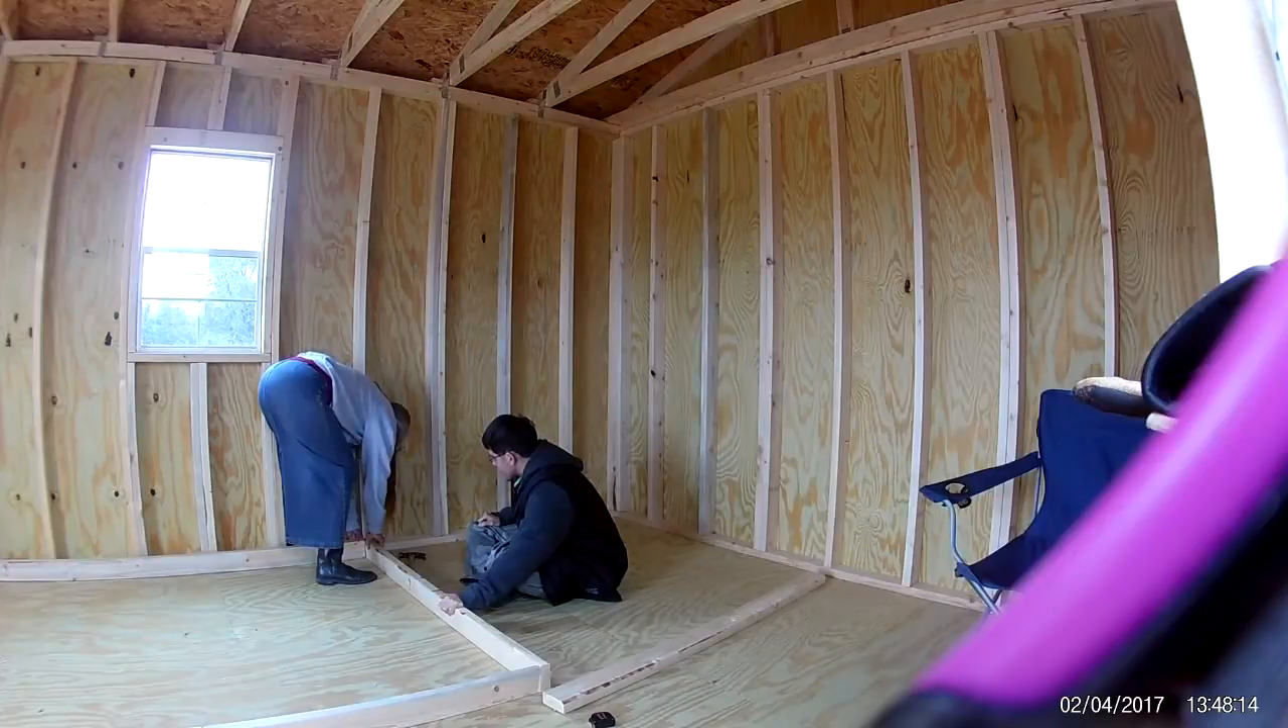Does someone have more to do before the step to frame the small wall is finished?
Yes.